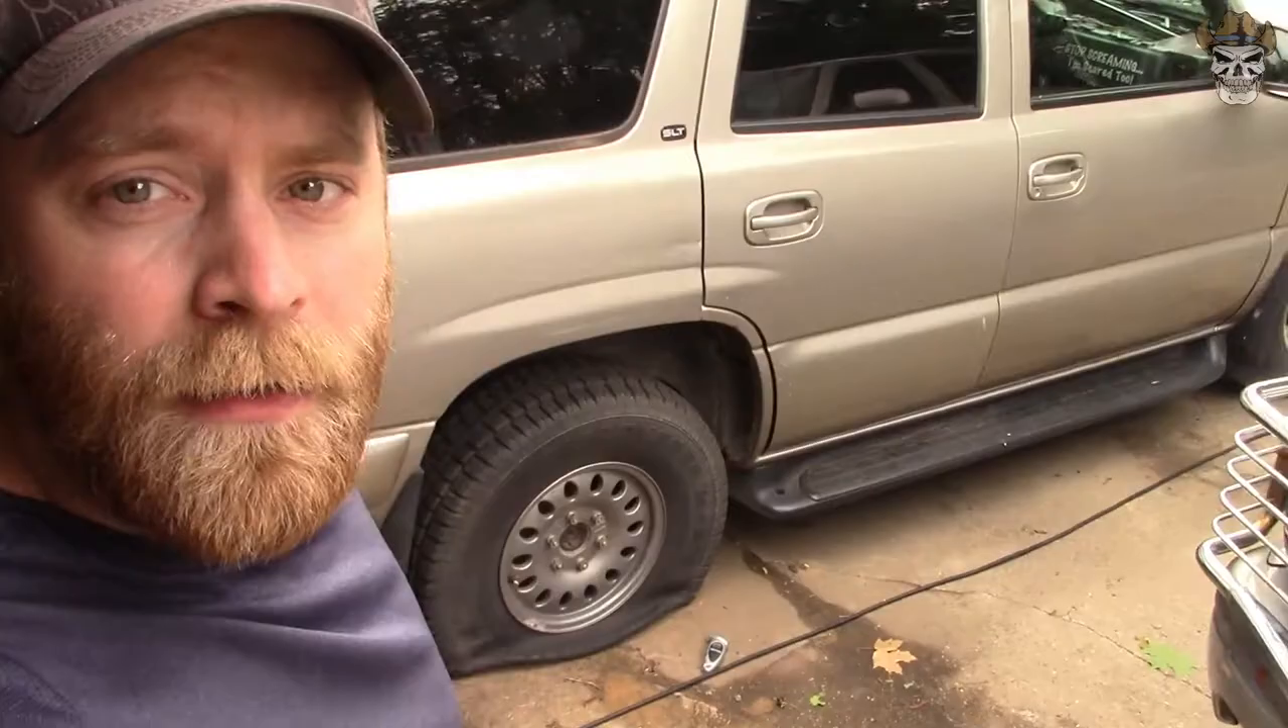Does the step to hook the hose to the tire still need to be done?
Yes.